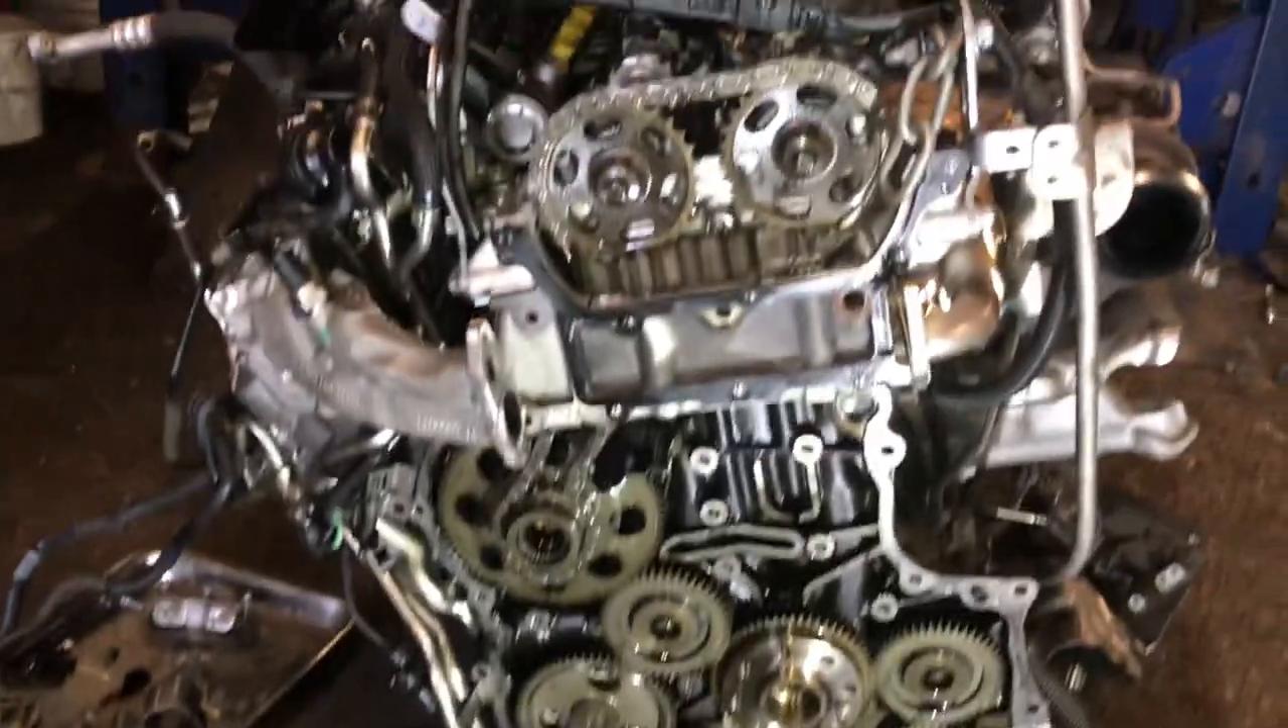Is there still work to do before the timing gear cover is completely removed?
No.